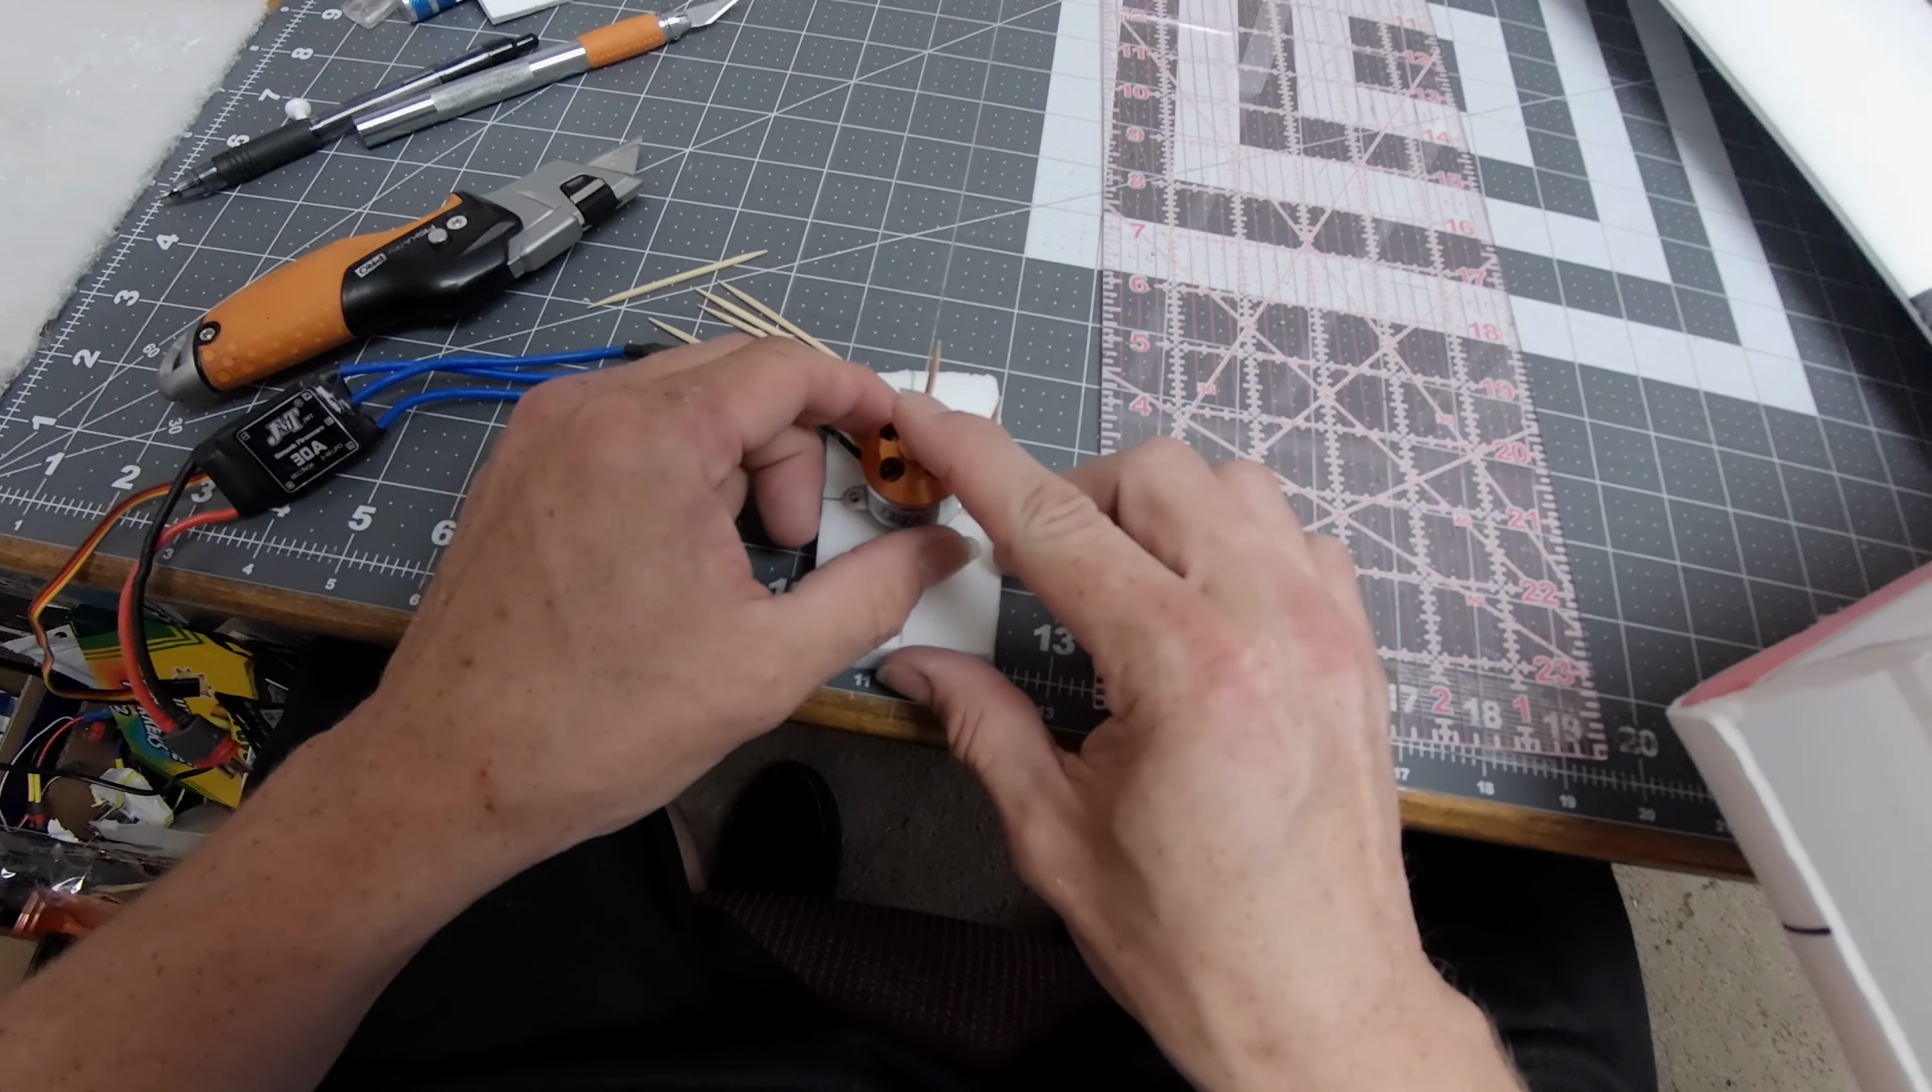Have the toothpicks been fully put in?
No.